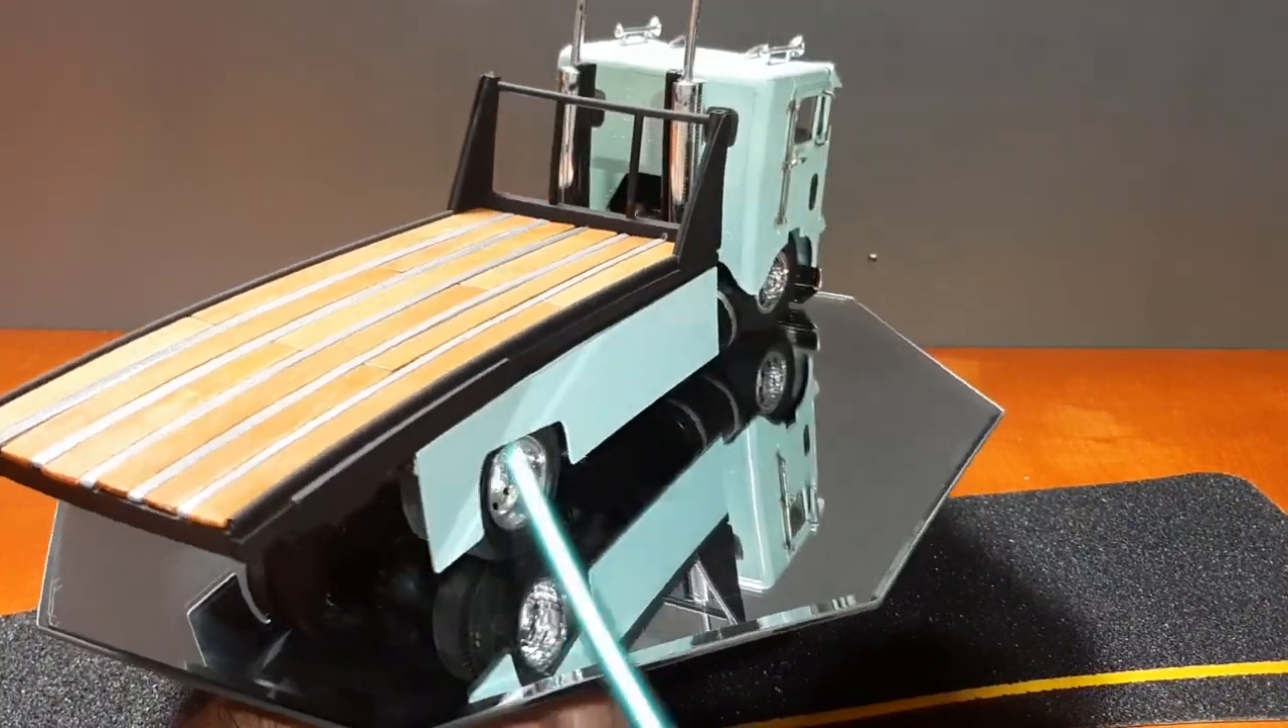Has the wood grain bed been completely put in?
Yes.